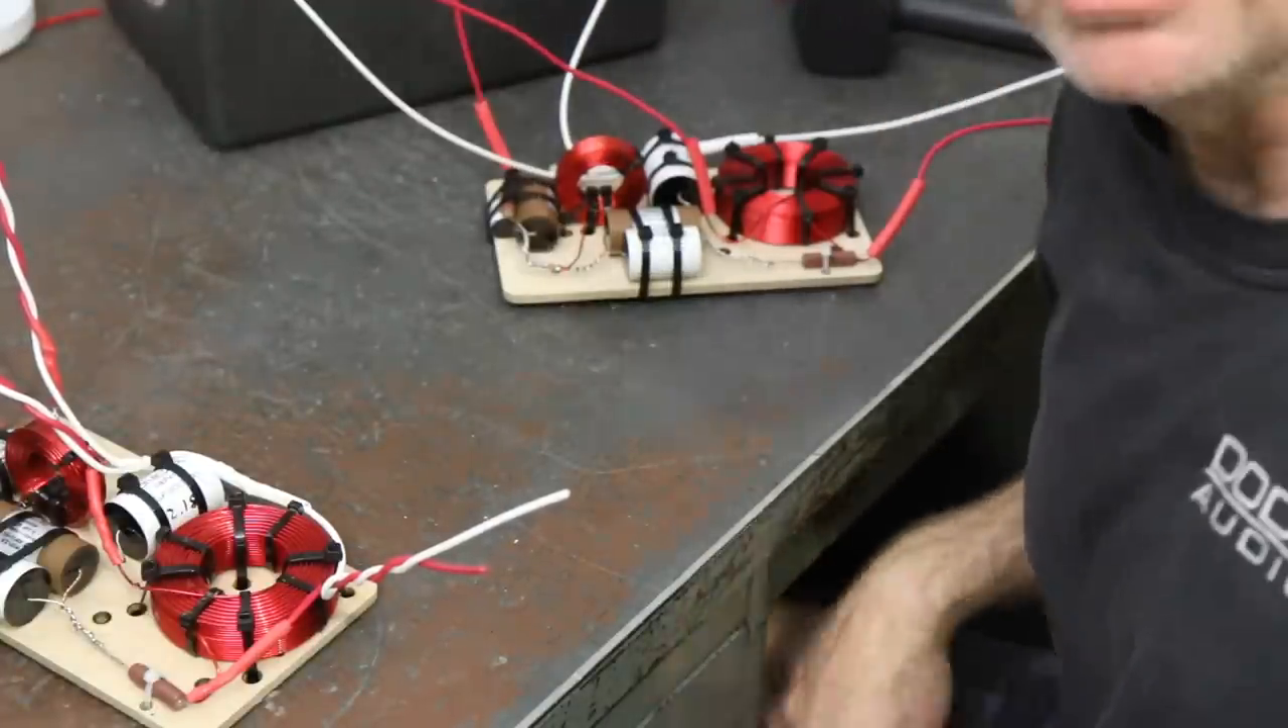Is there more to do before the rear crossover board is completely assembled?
No.